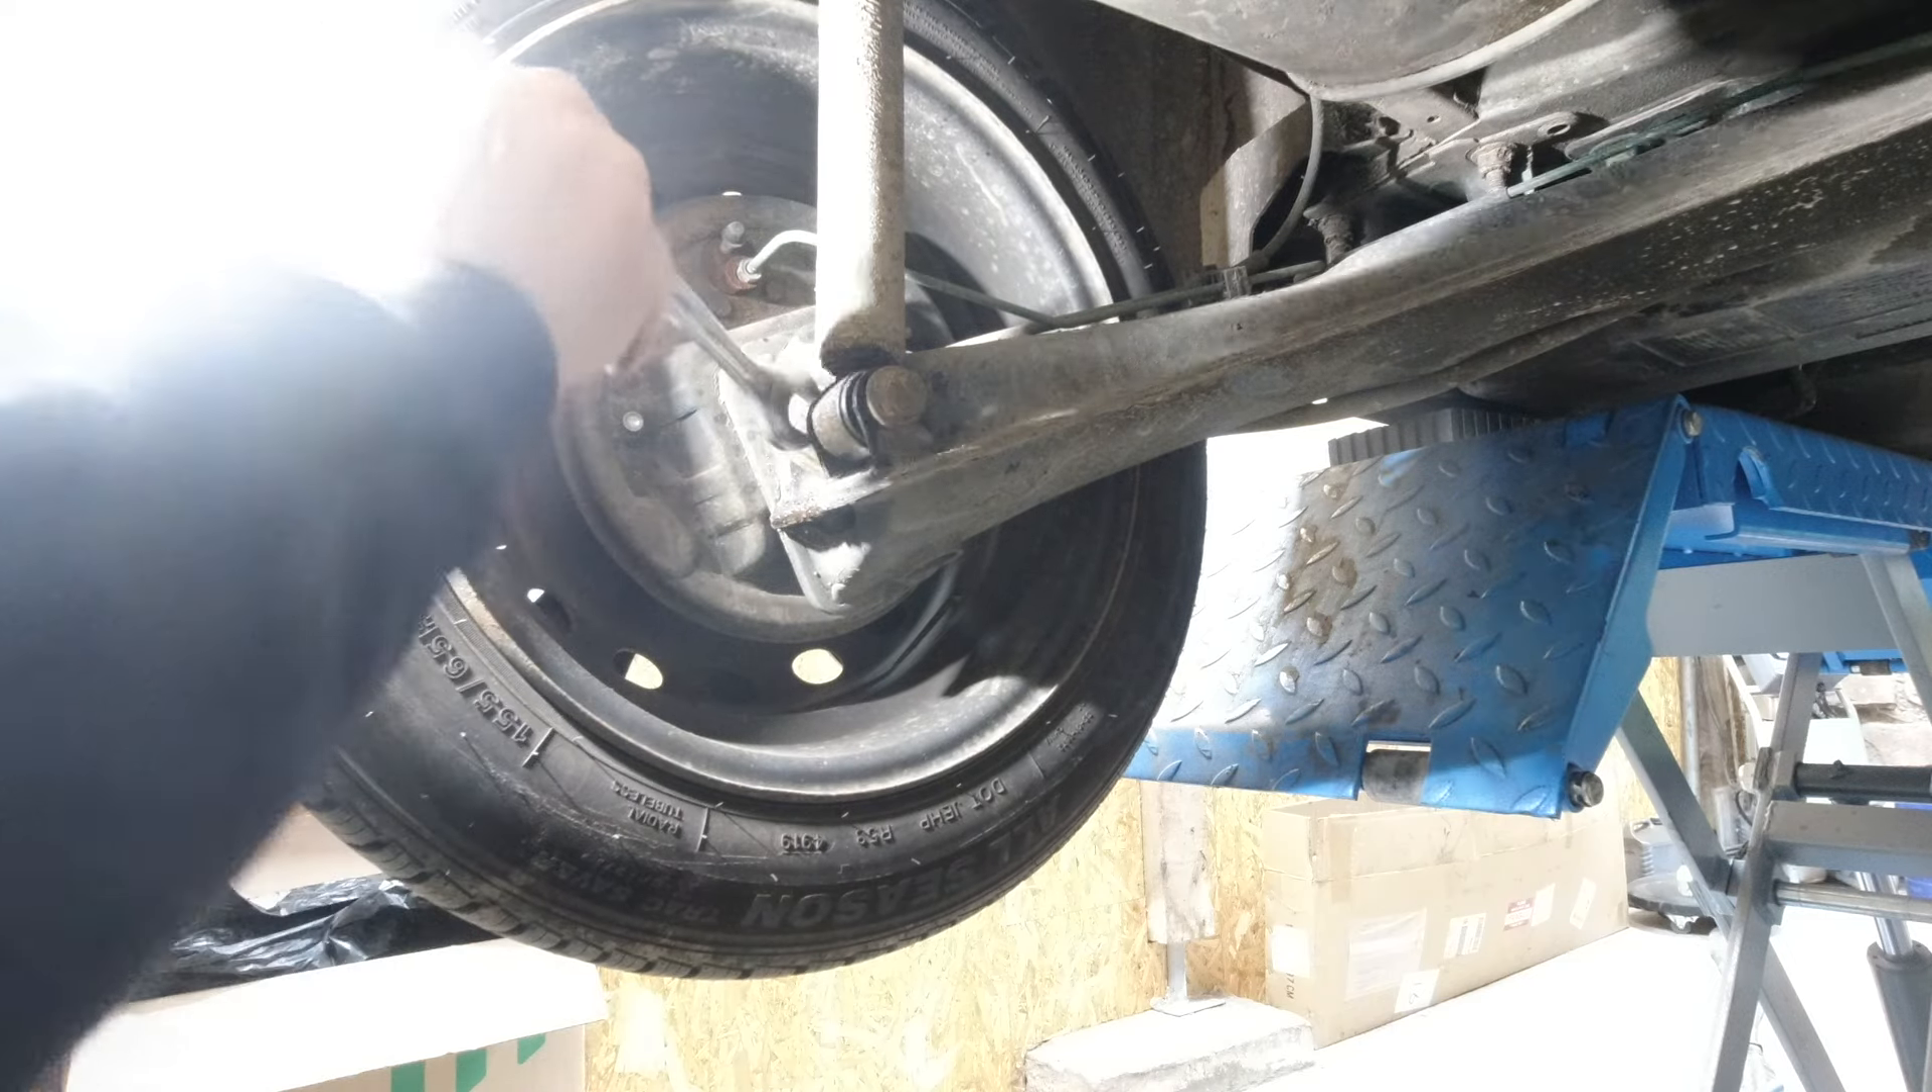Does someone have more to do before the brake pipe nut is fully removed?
Yes.